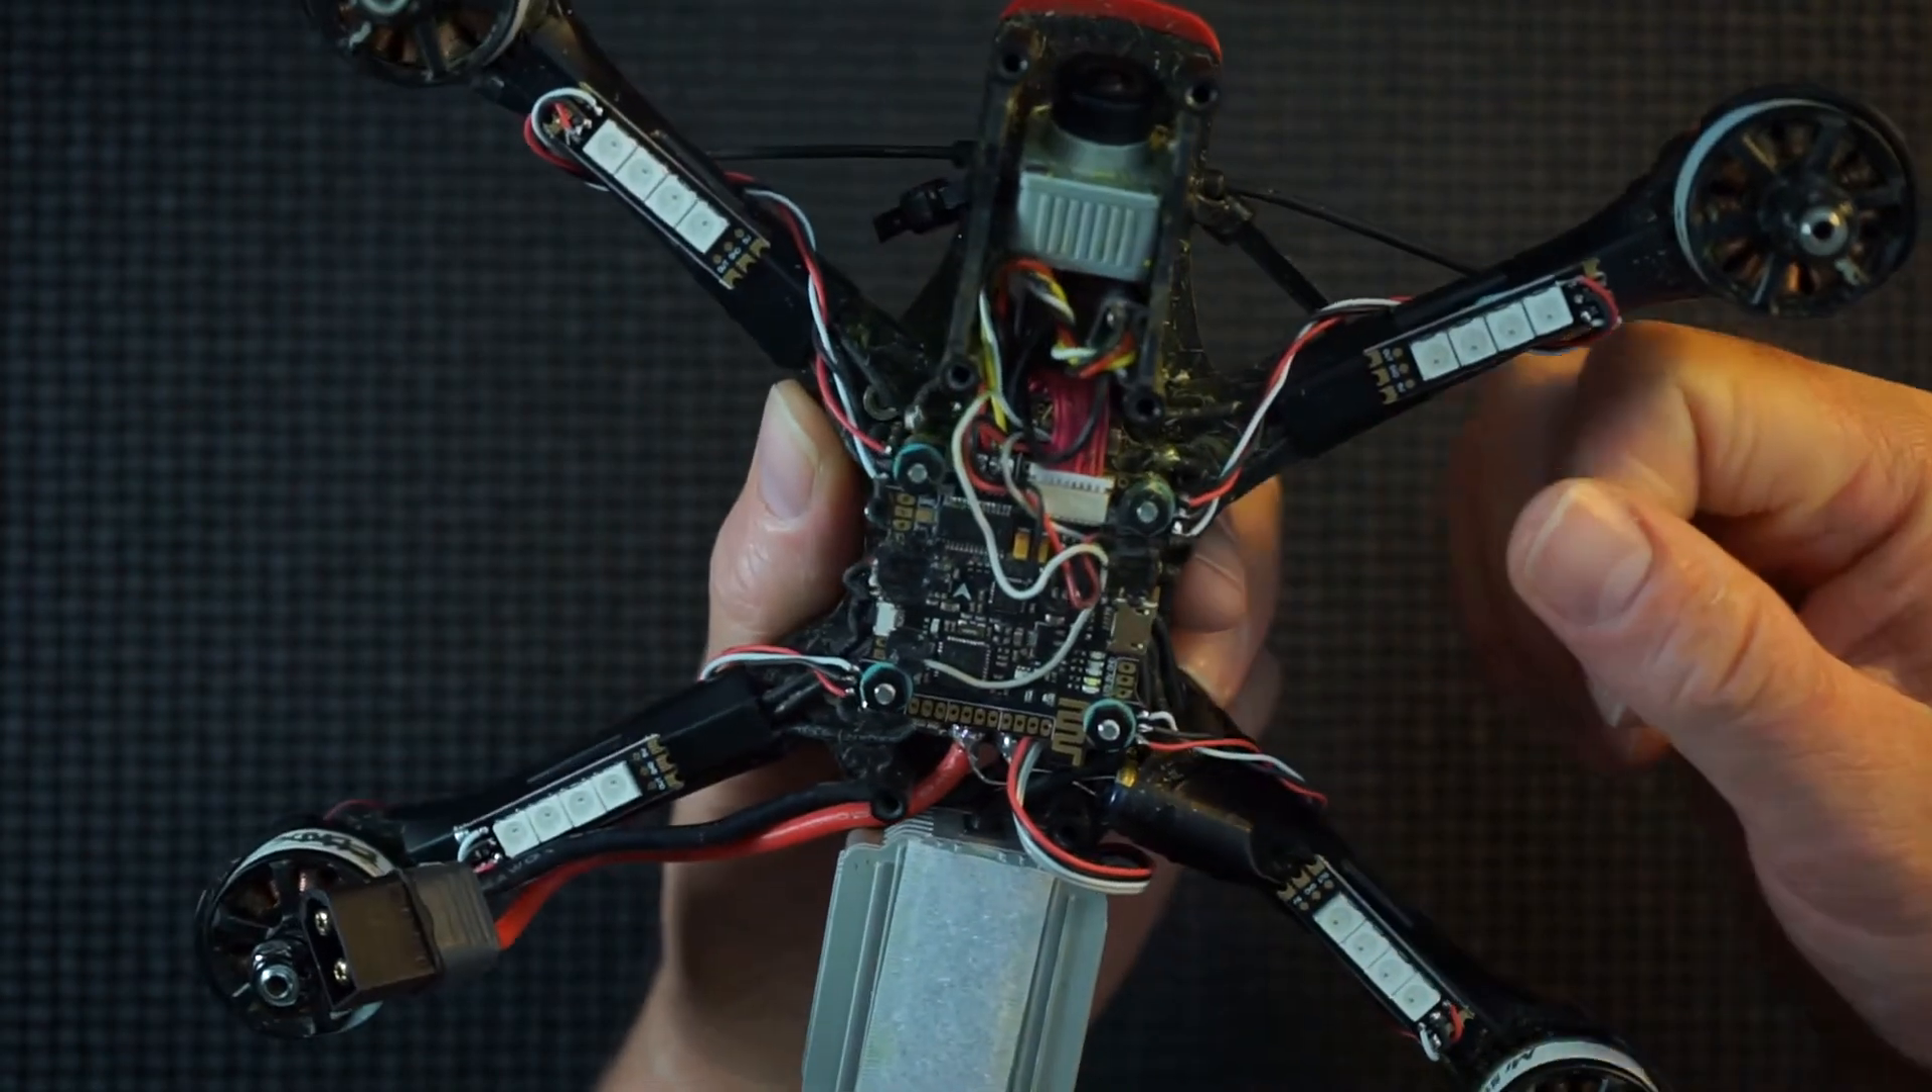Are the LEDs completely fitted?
Yes.